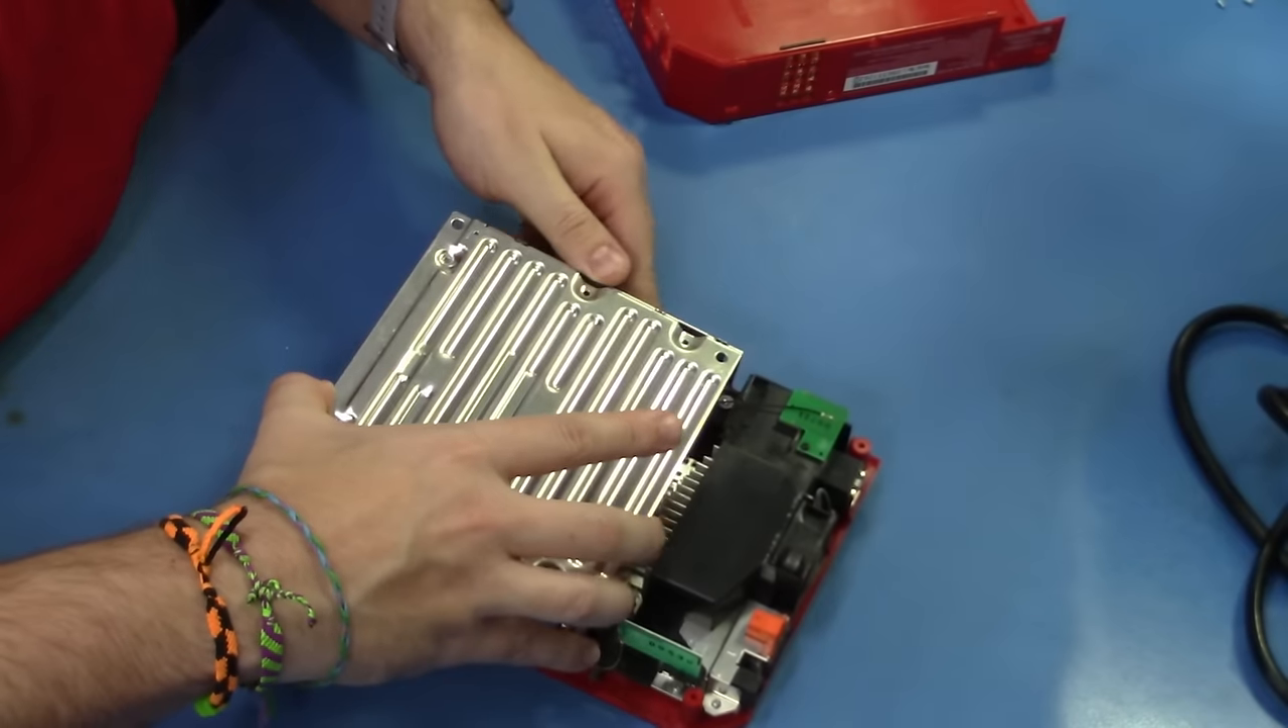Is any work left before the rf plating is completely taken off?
Yes.